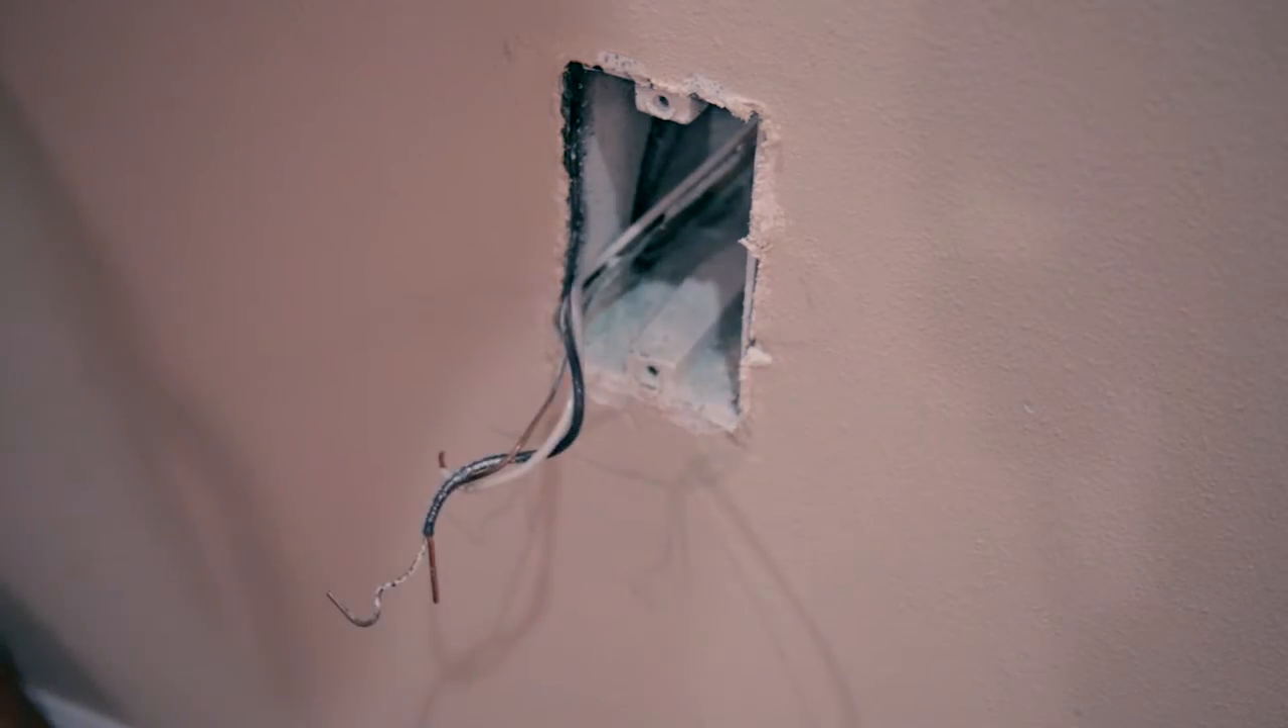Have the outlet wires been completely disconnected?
Yes.